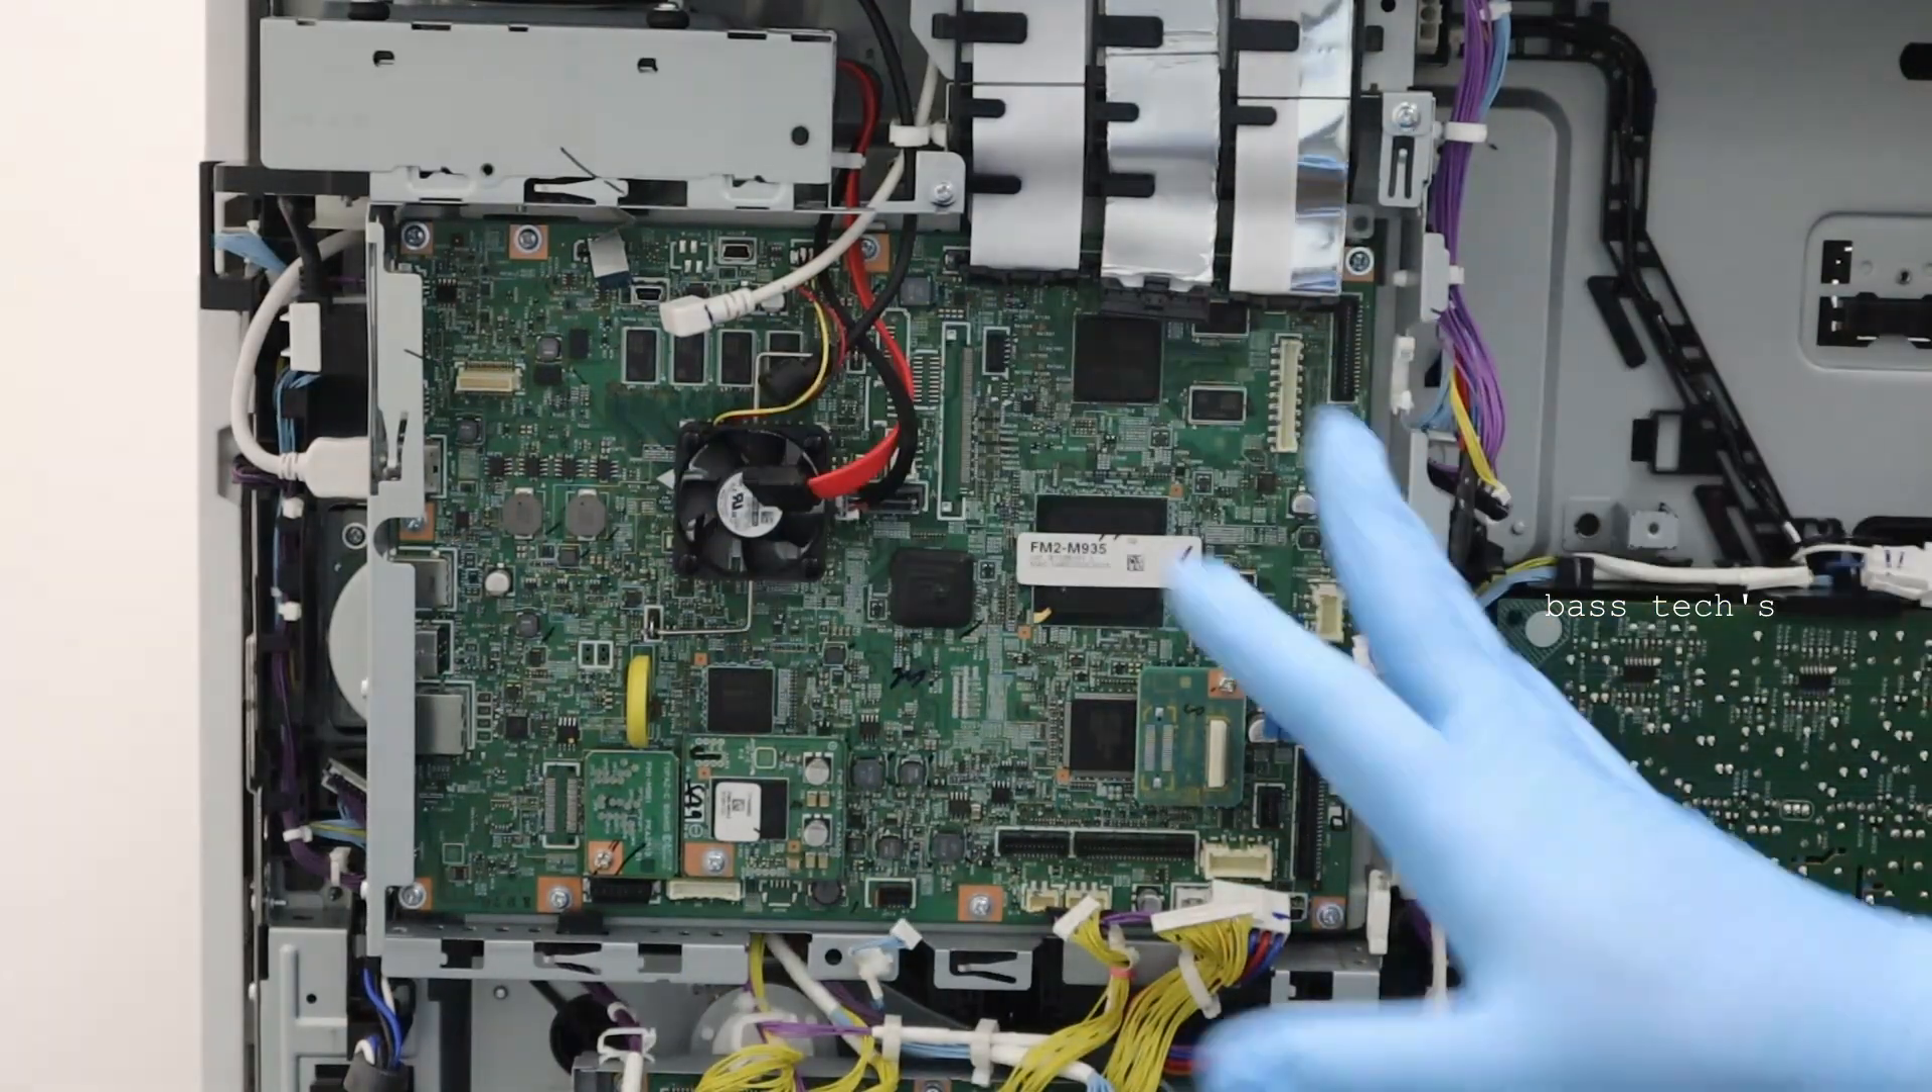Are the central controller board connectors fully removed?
No.